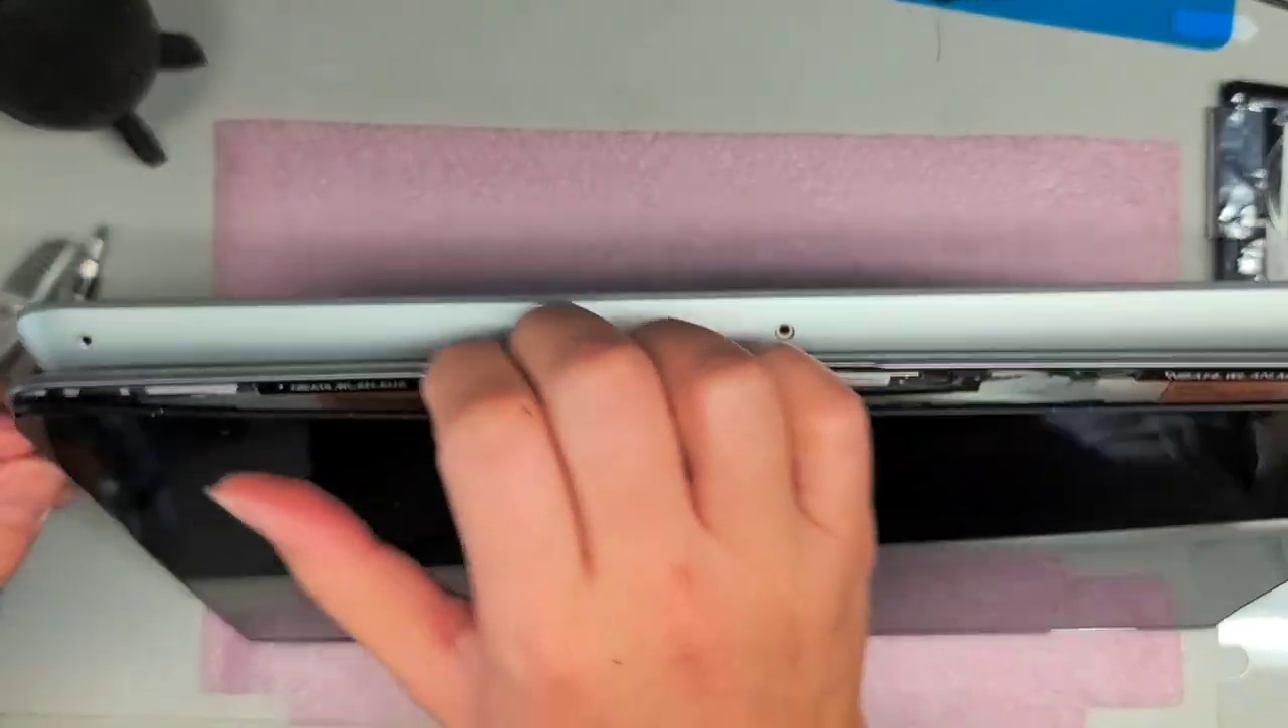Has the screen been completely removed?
No.